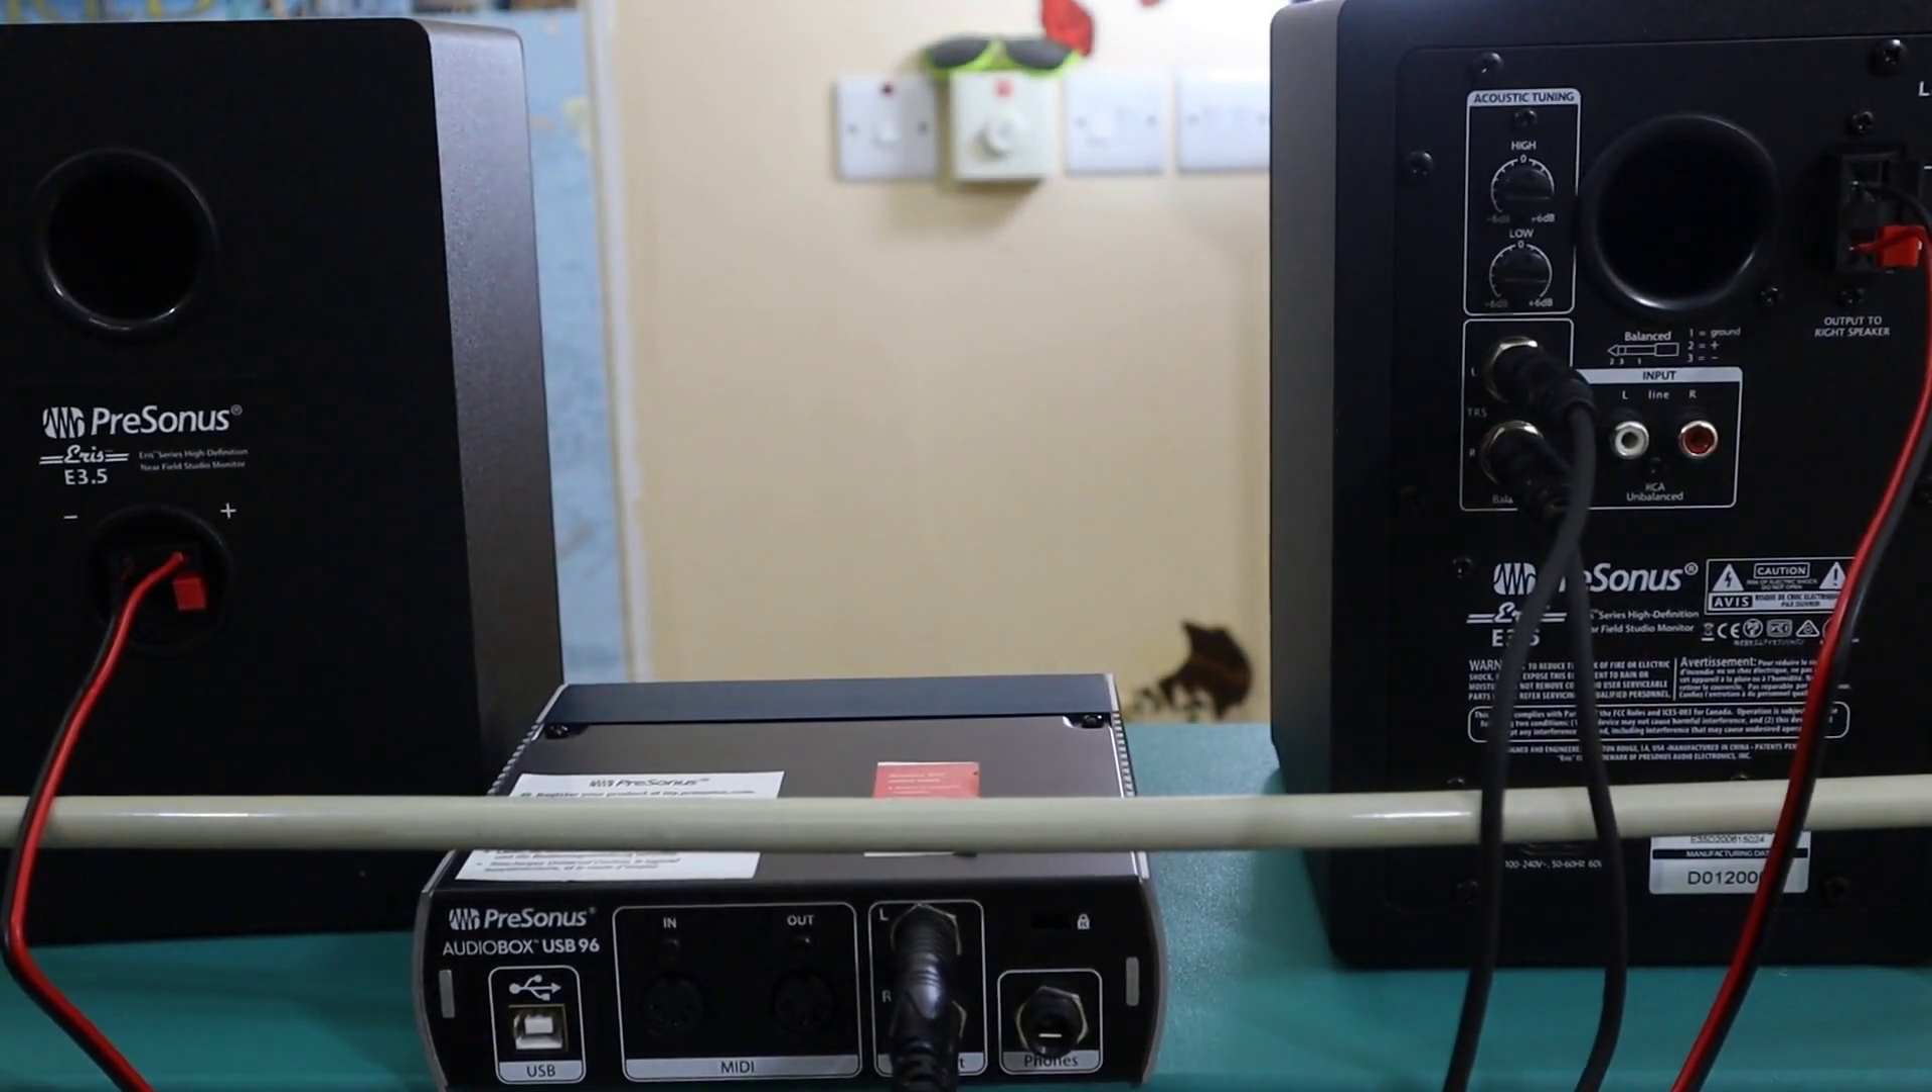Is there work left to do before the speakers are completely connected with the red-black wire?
No.